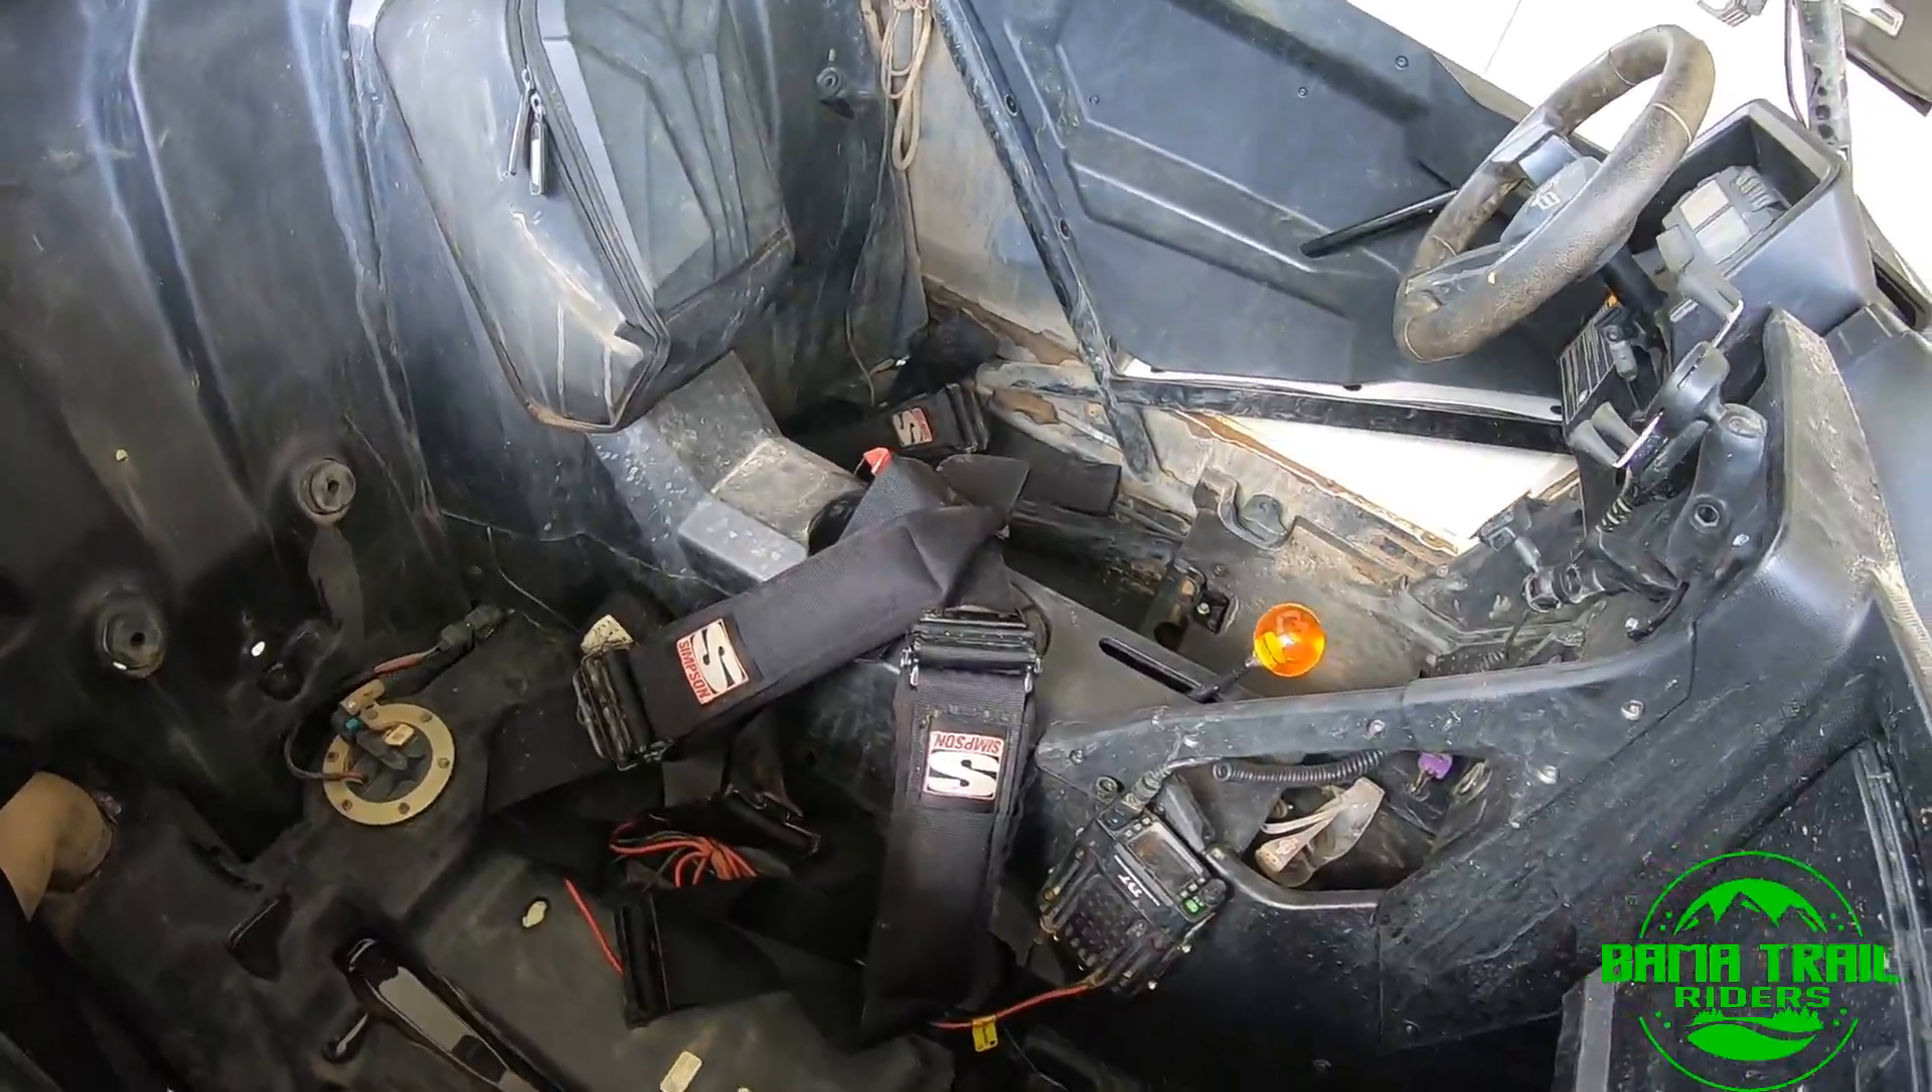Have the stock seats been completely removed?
Yes.